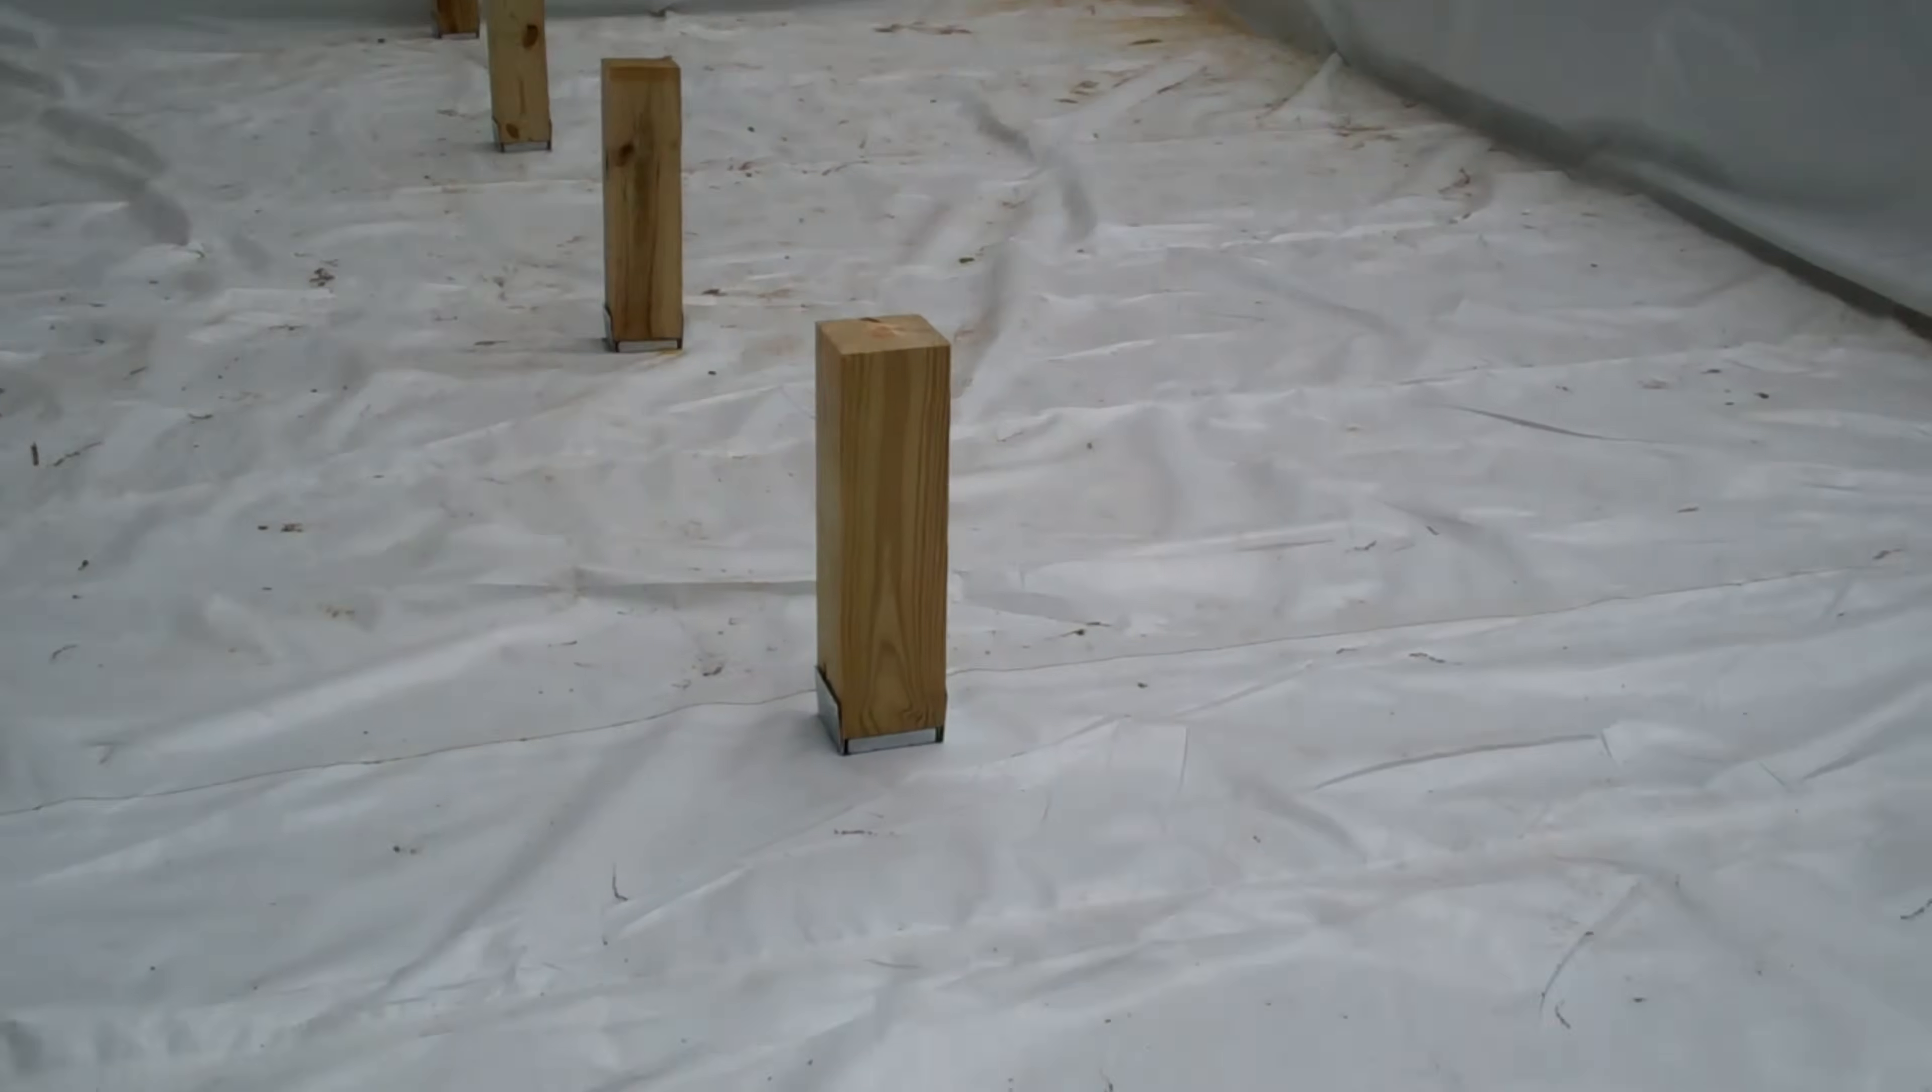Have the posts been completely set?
Yes.